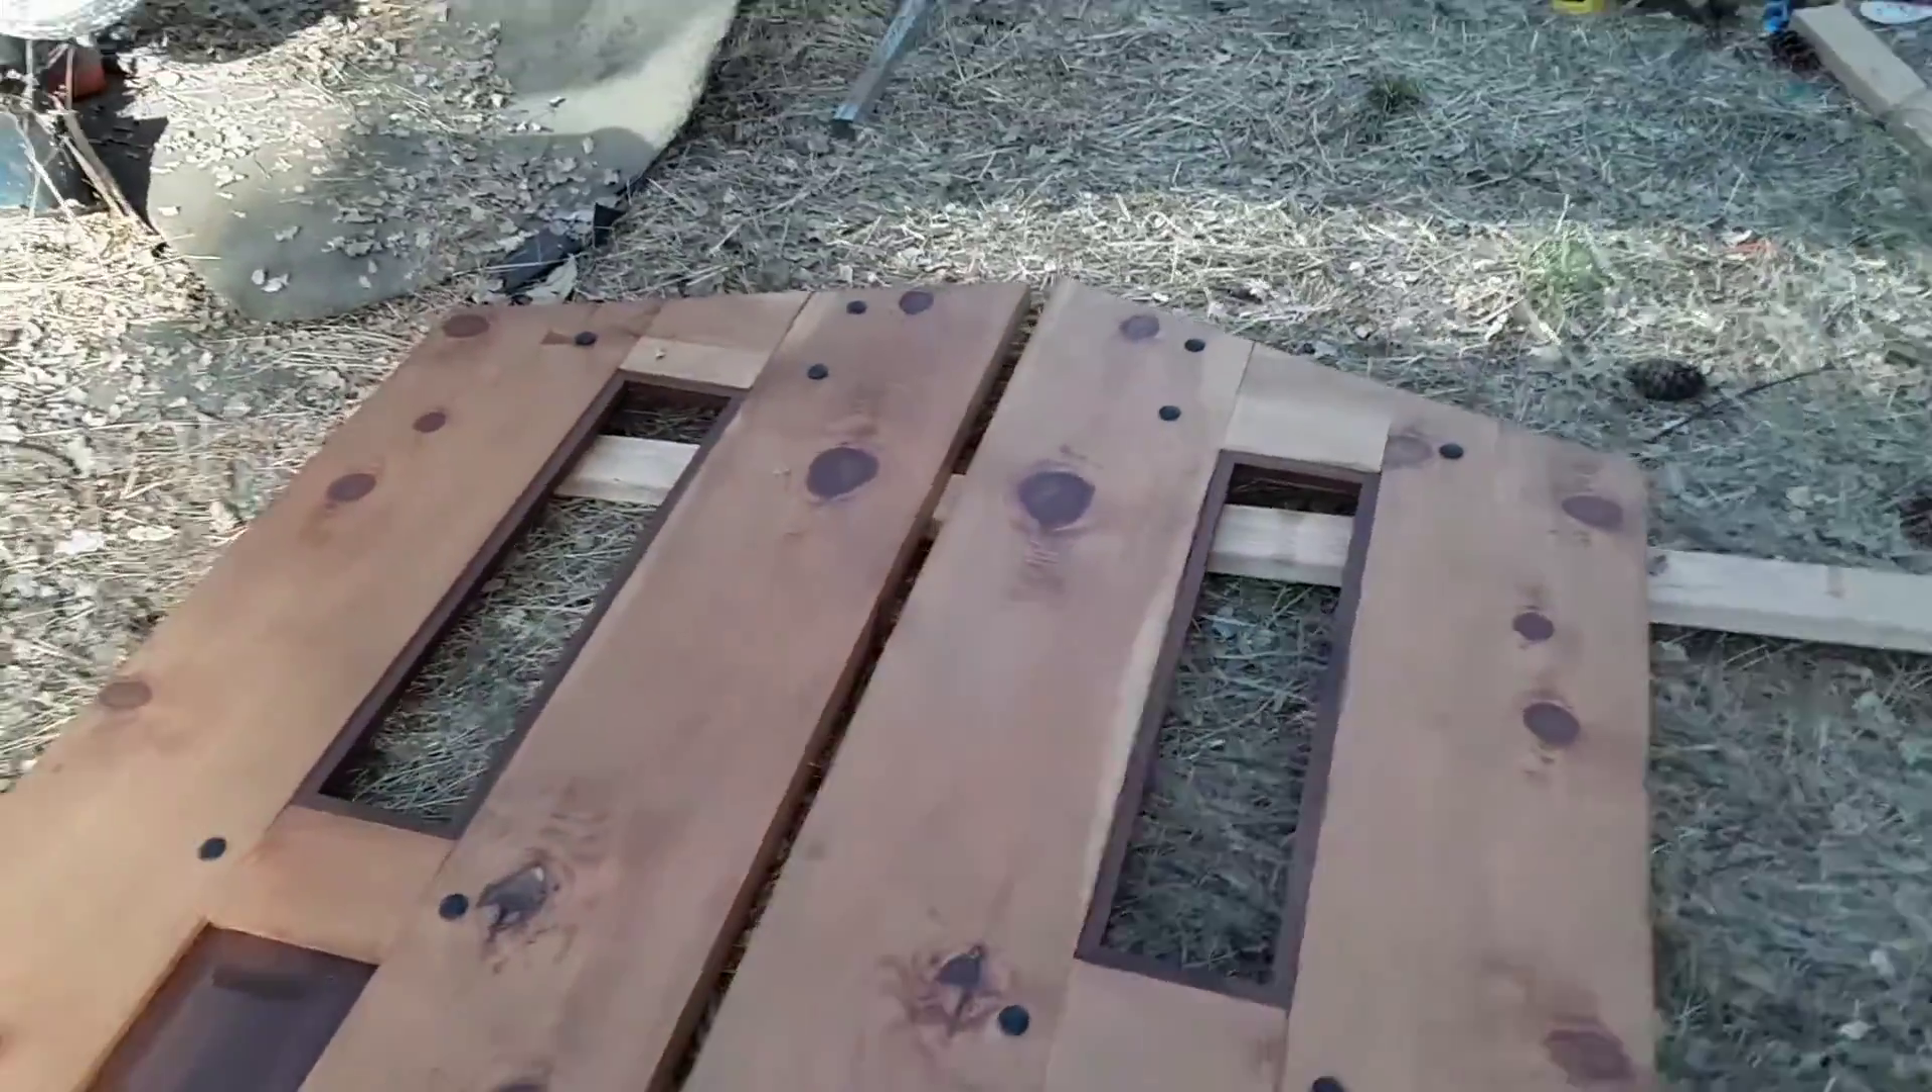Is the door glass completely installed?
No.